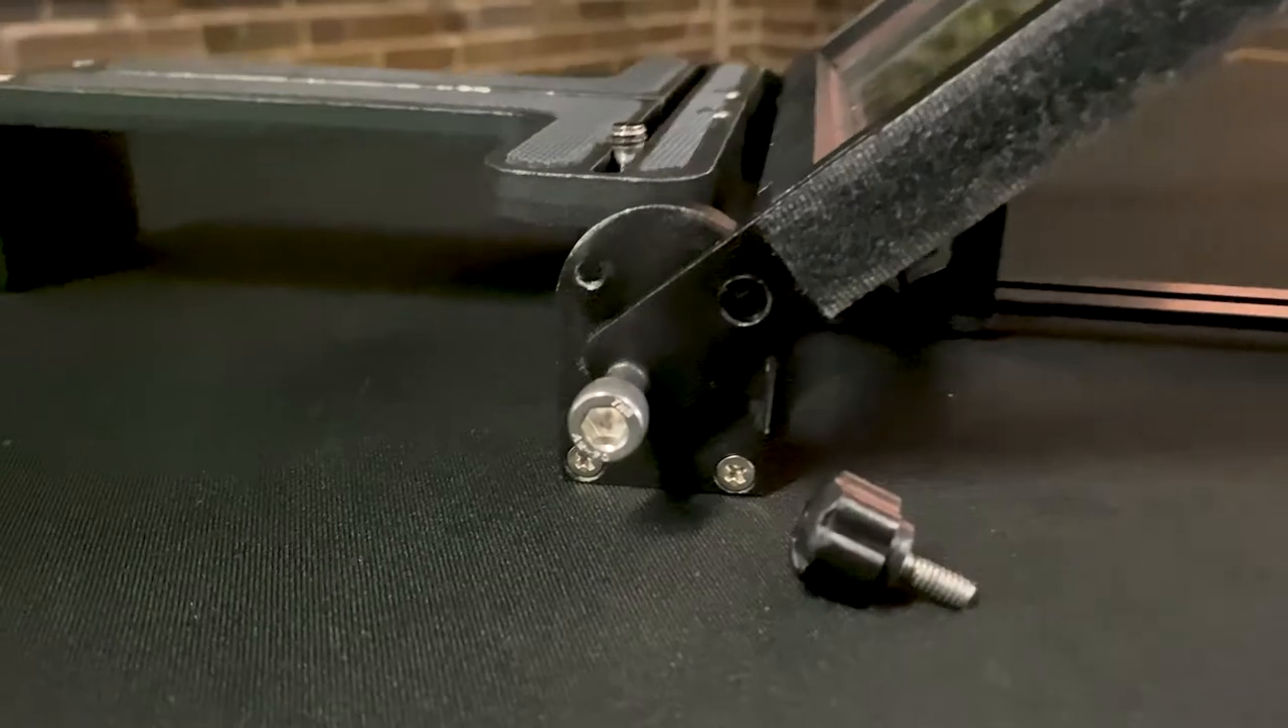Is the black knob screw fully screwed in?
No.